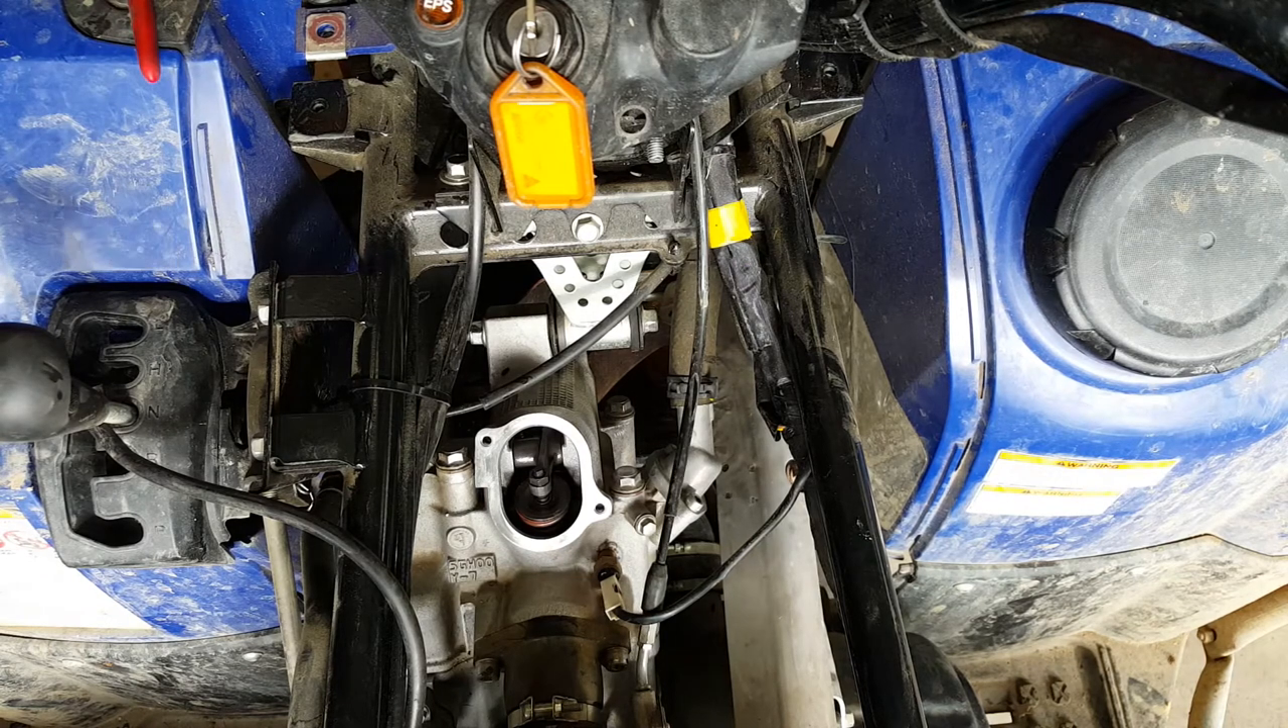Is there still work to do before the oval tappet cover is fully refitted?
Yes.